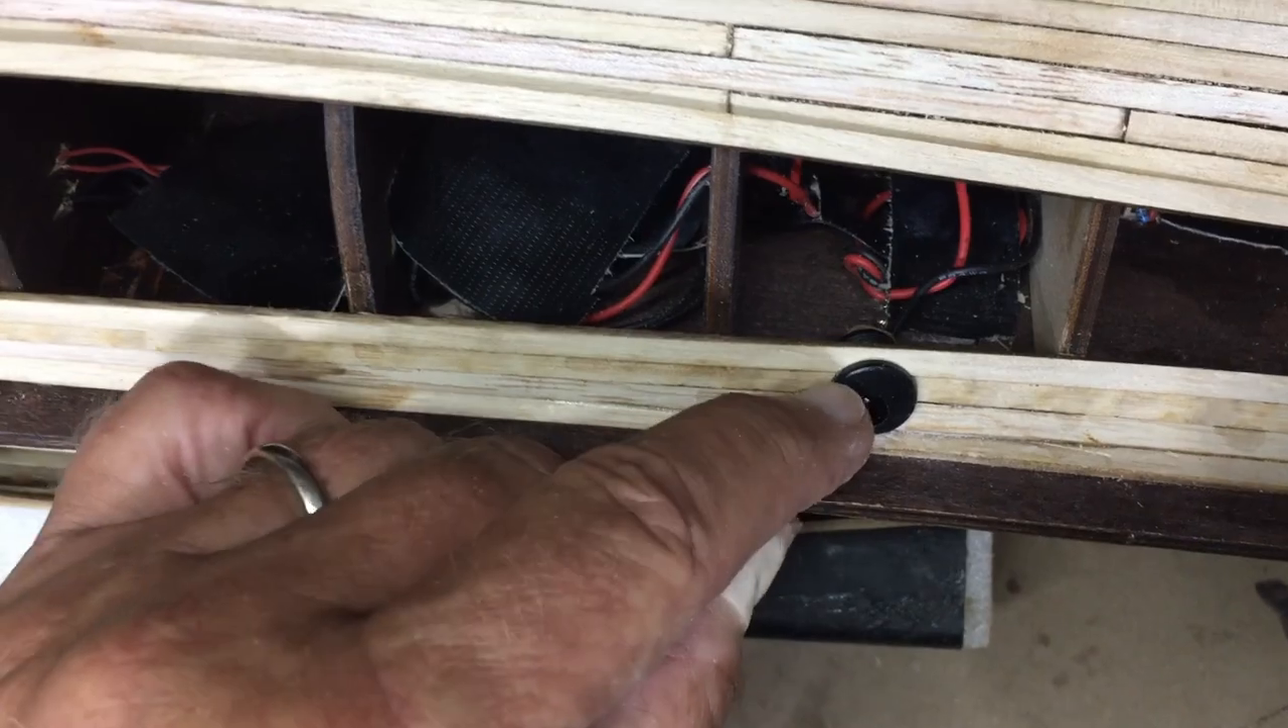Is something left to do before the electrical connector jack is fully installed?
No.